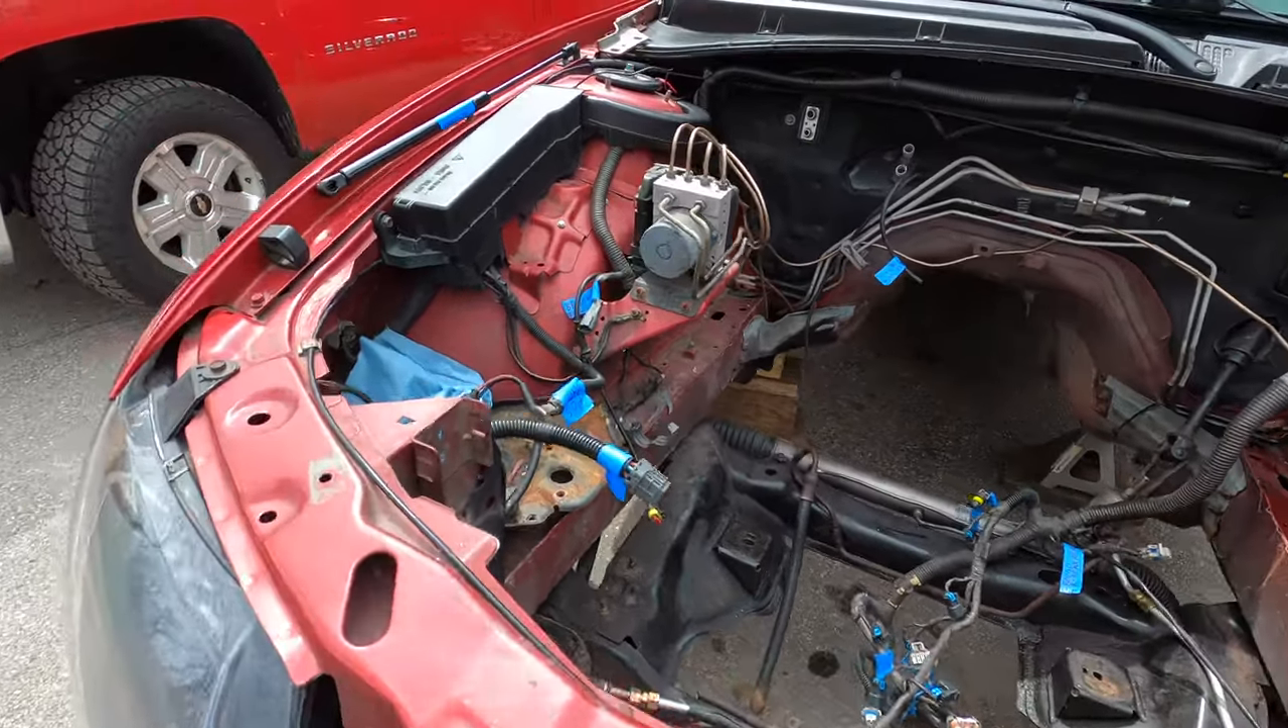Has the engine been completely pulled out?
Yes.